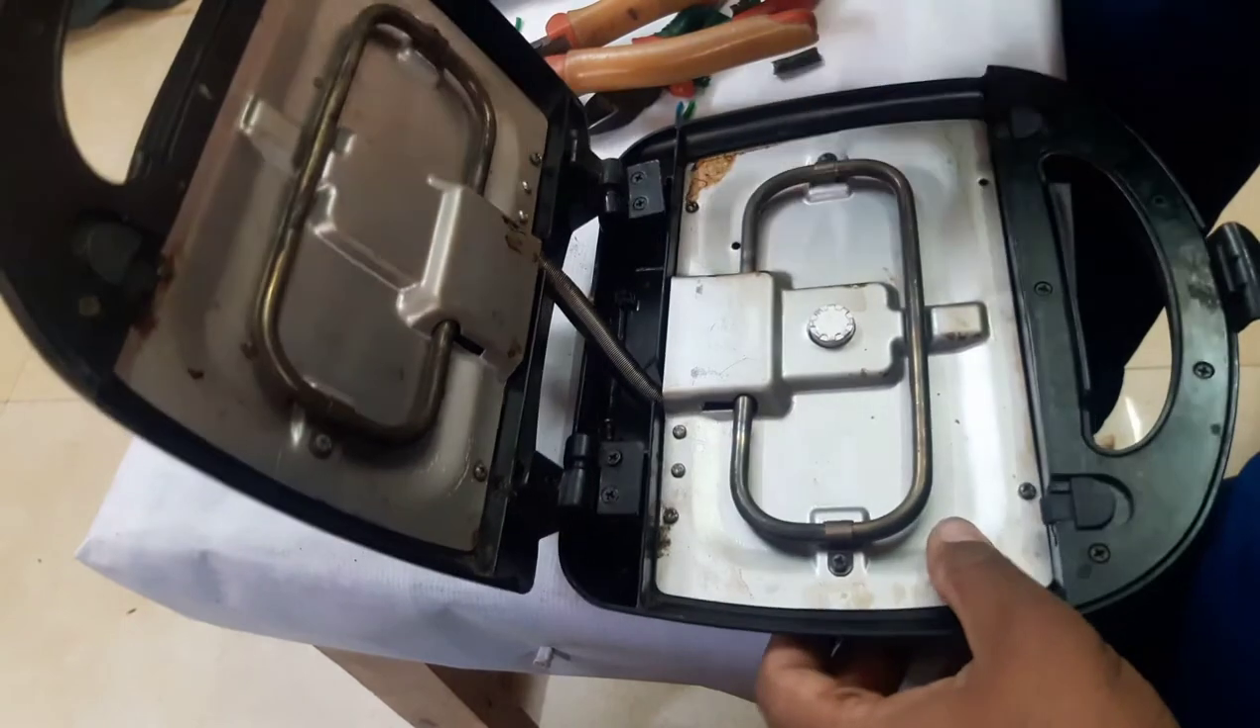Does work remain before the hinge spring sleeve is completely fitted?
No.